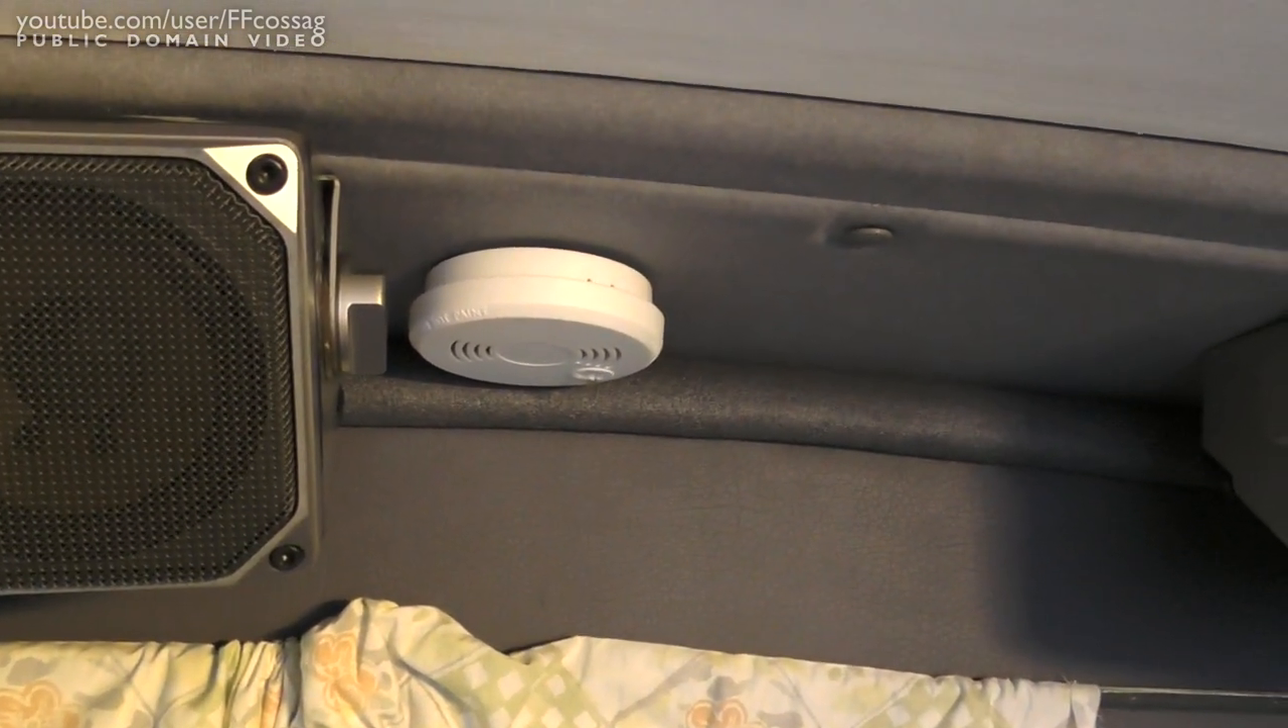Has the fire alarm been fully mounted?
Yes.